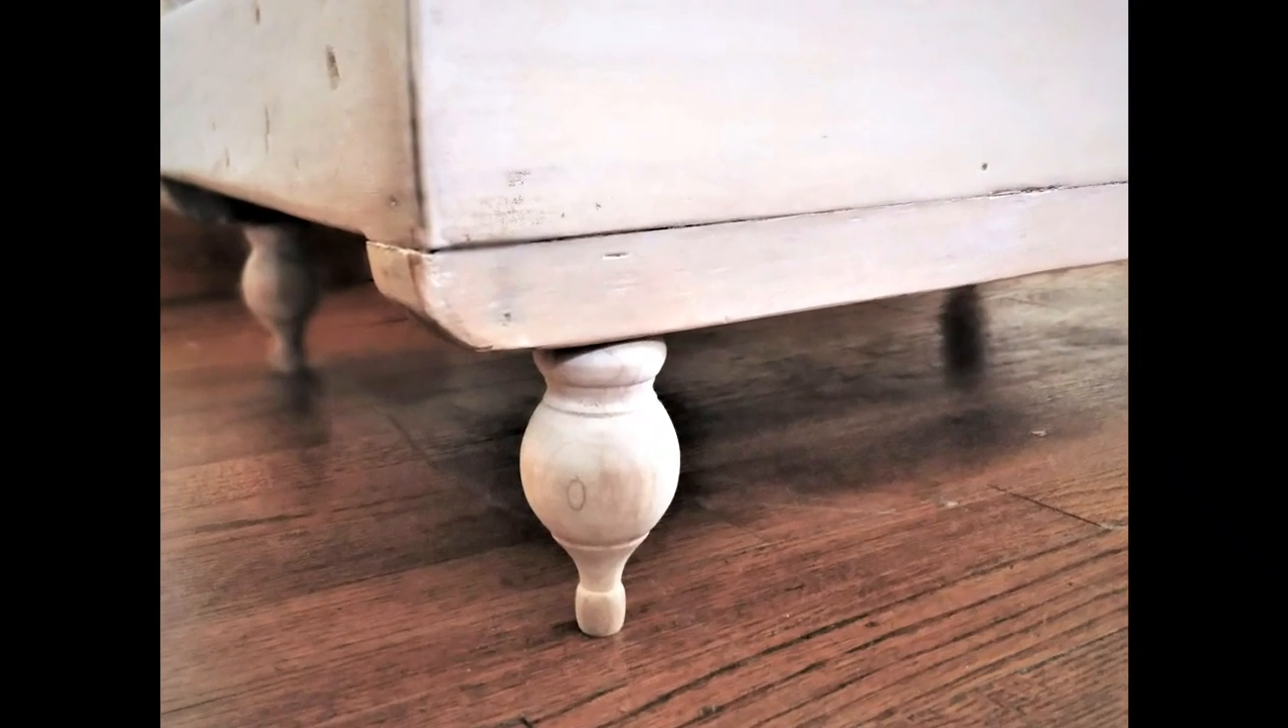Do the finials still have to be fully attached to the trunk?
No.